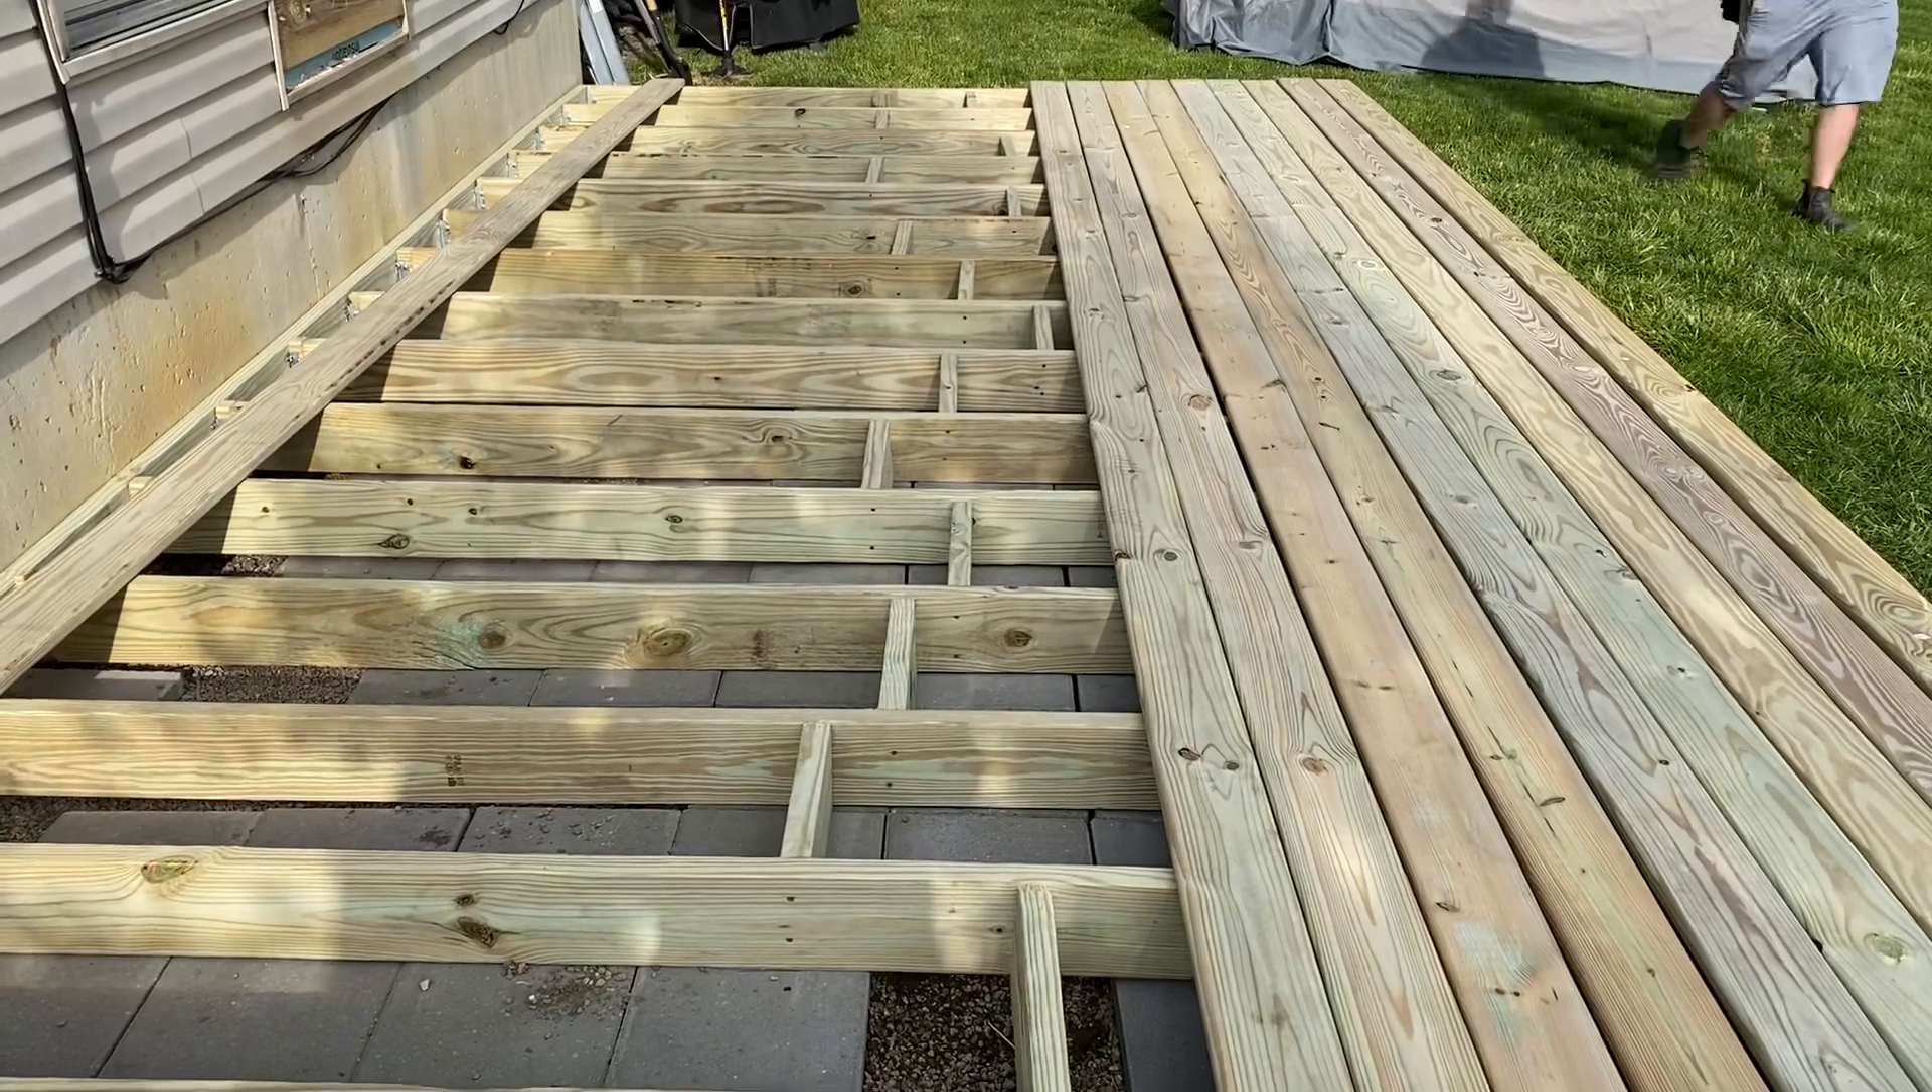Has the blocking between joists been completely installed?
Yes.